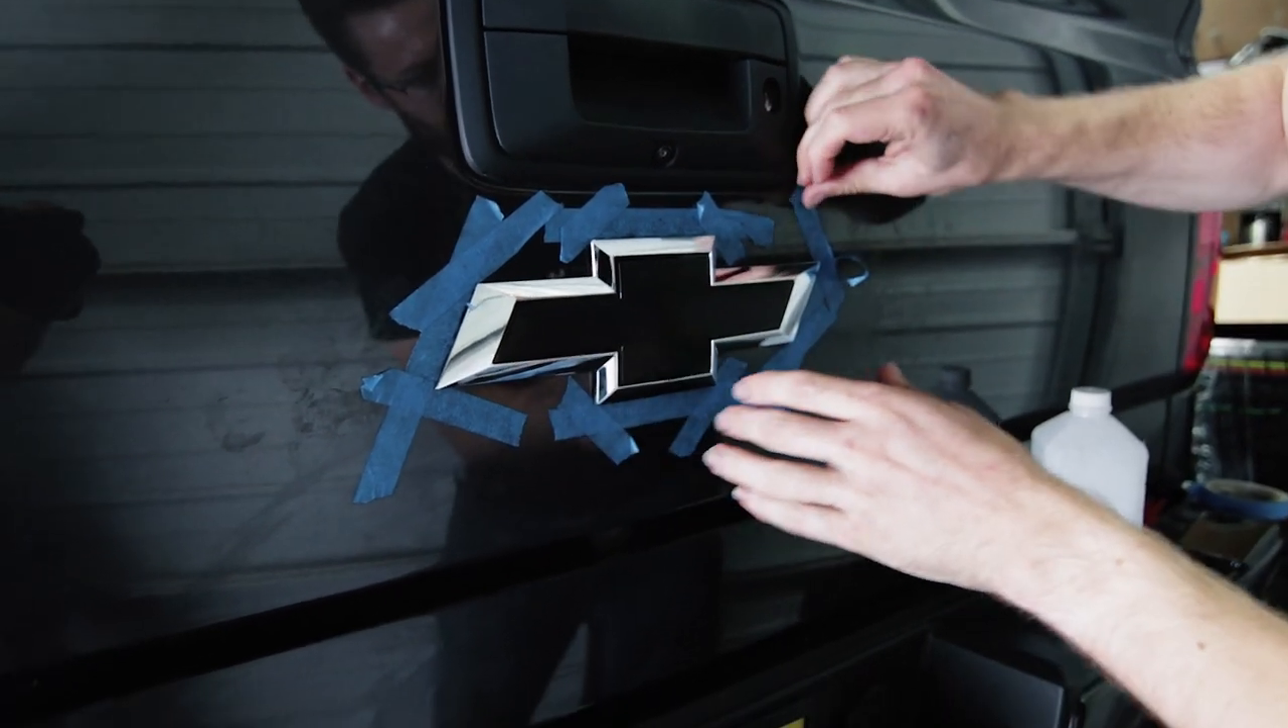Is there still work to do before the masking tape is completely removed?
Yes.